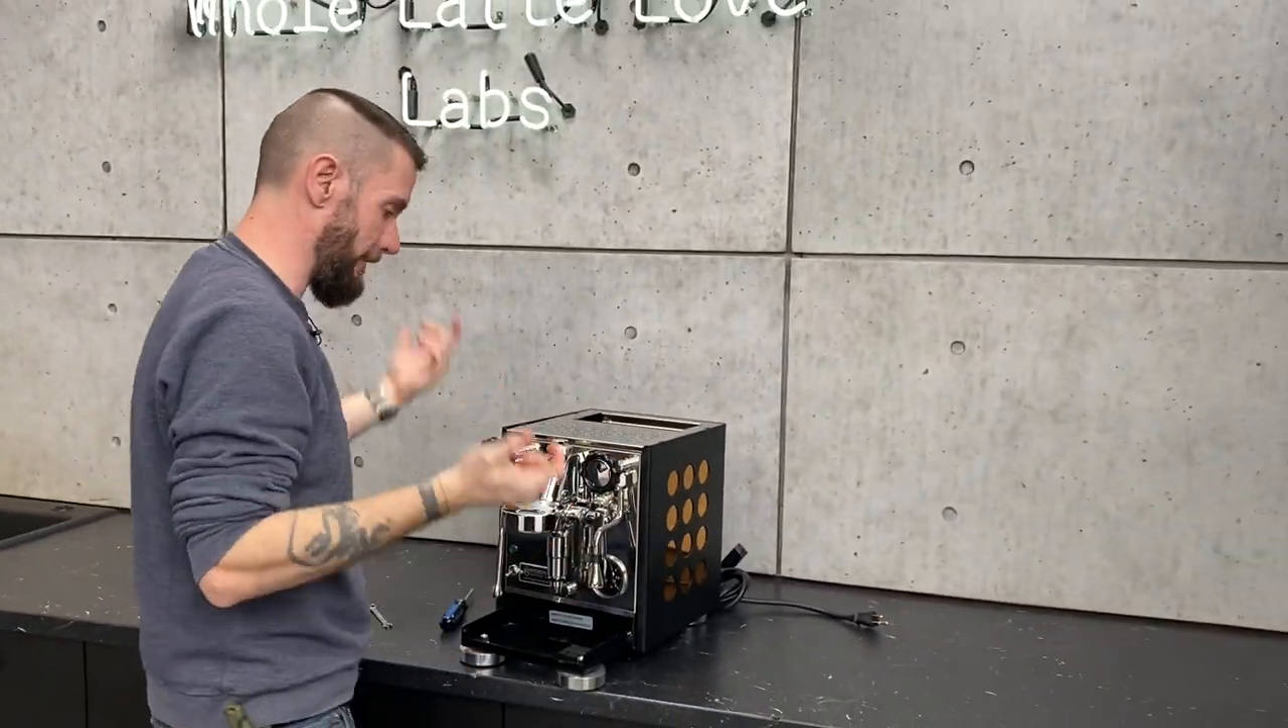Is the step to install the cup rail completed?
No.